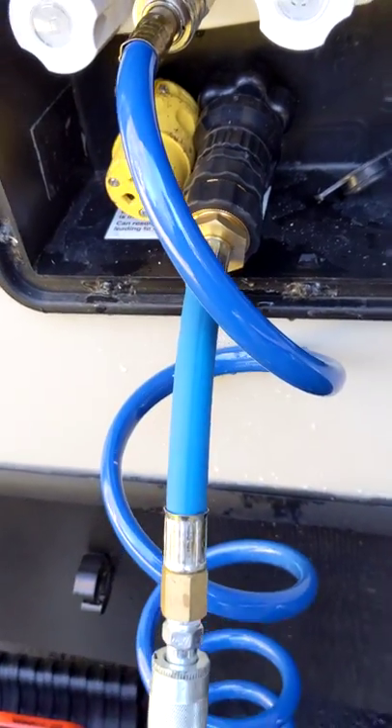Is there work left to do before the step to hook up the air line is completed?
No.